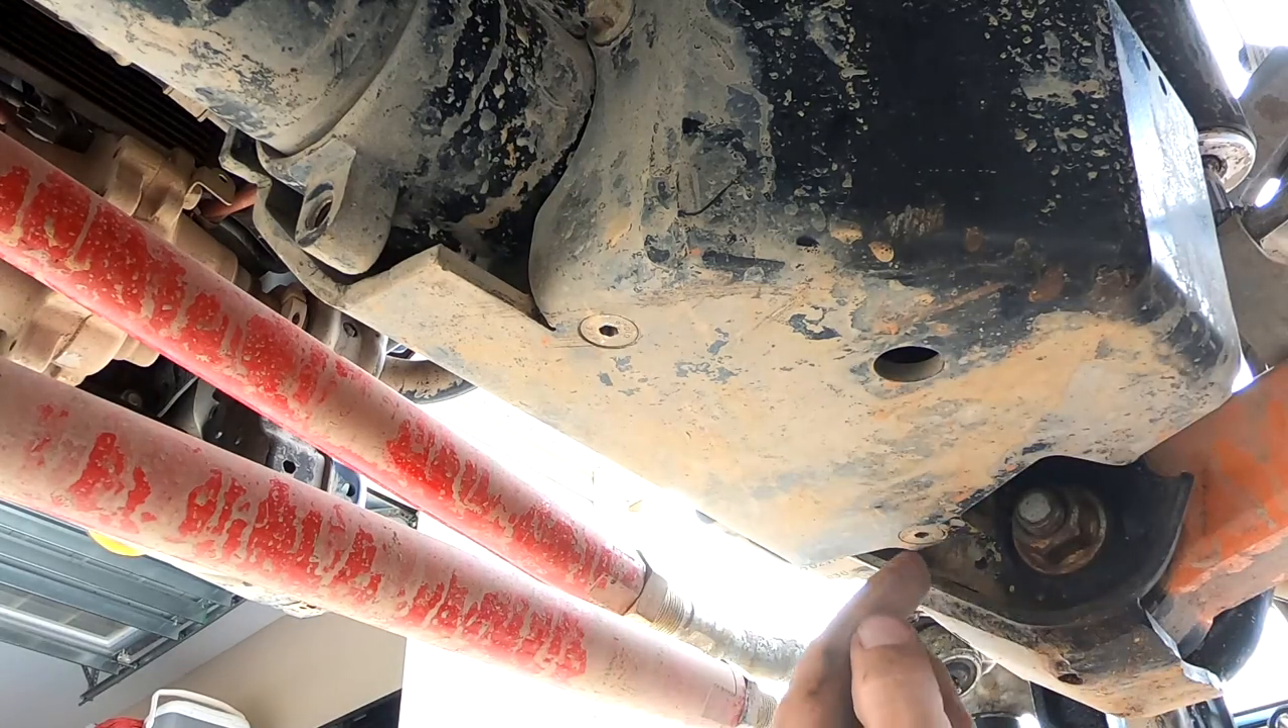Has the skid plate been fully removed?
No.